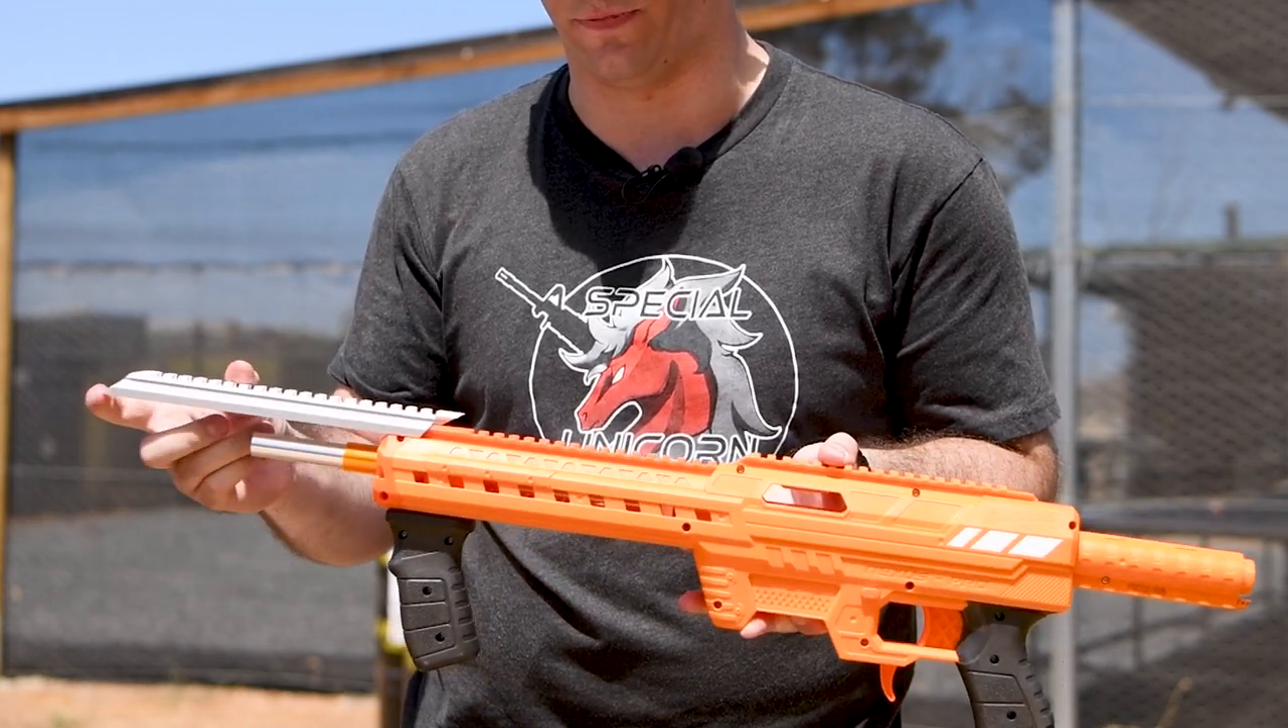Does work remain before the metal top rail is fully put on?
Yes.